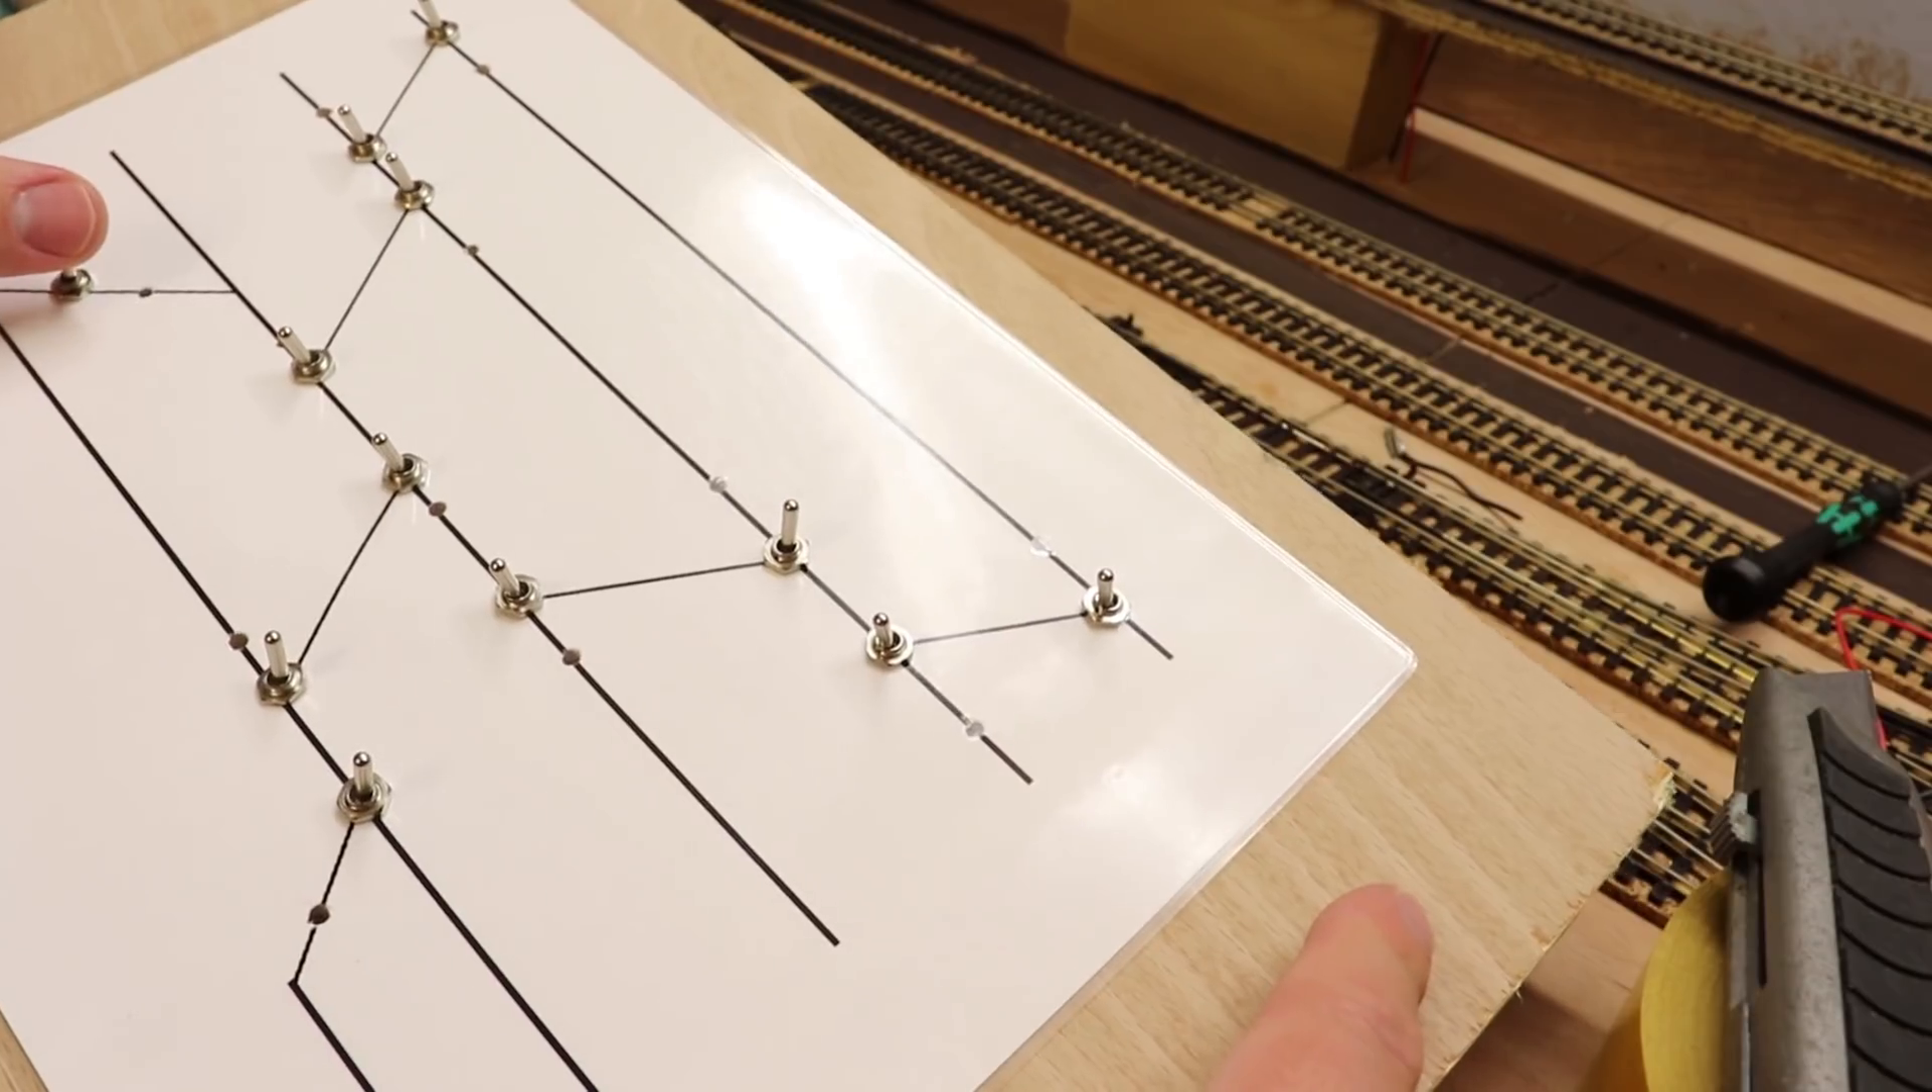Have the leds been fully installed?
No.